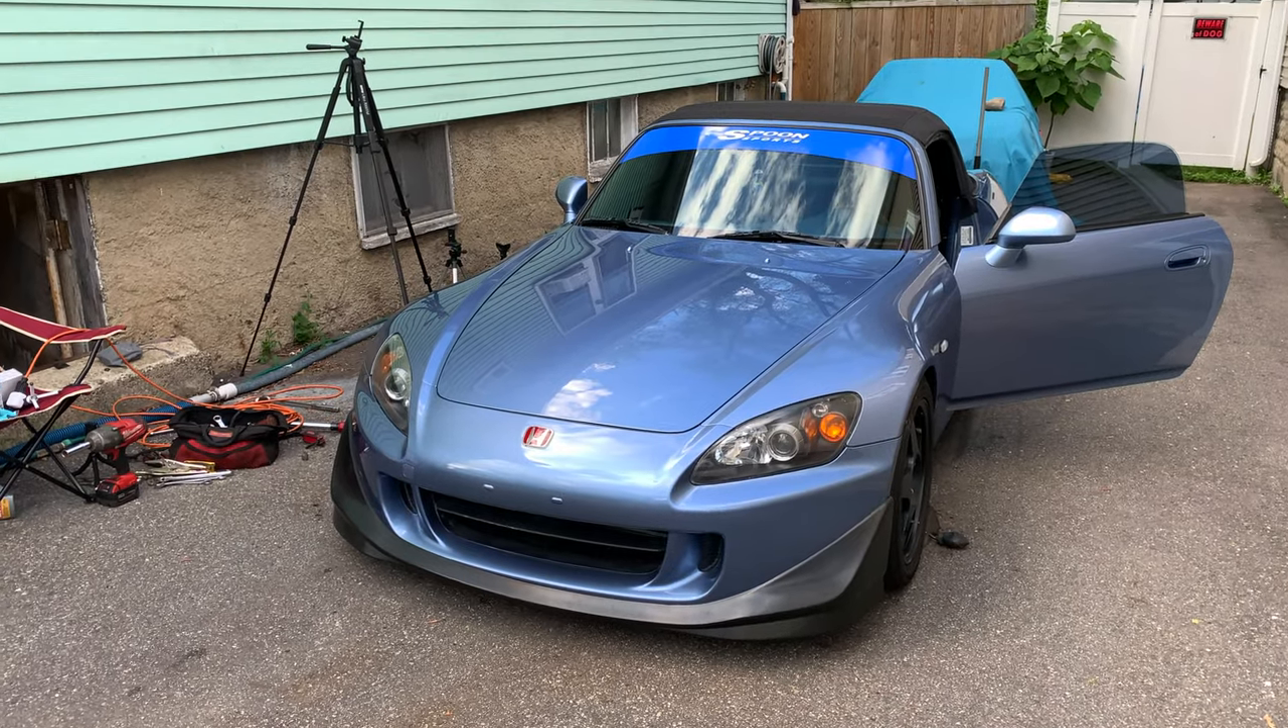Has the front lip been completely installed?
Yes.